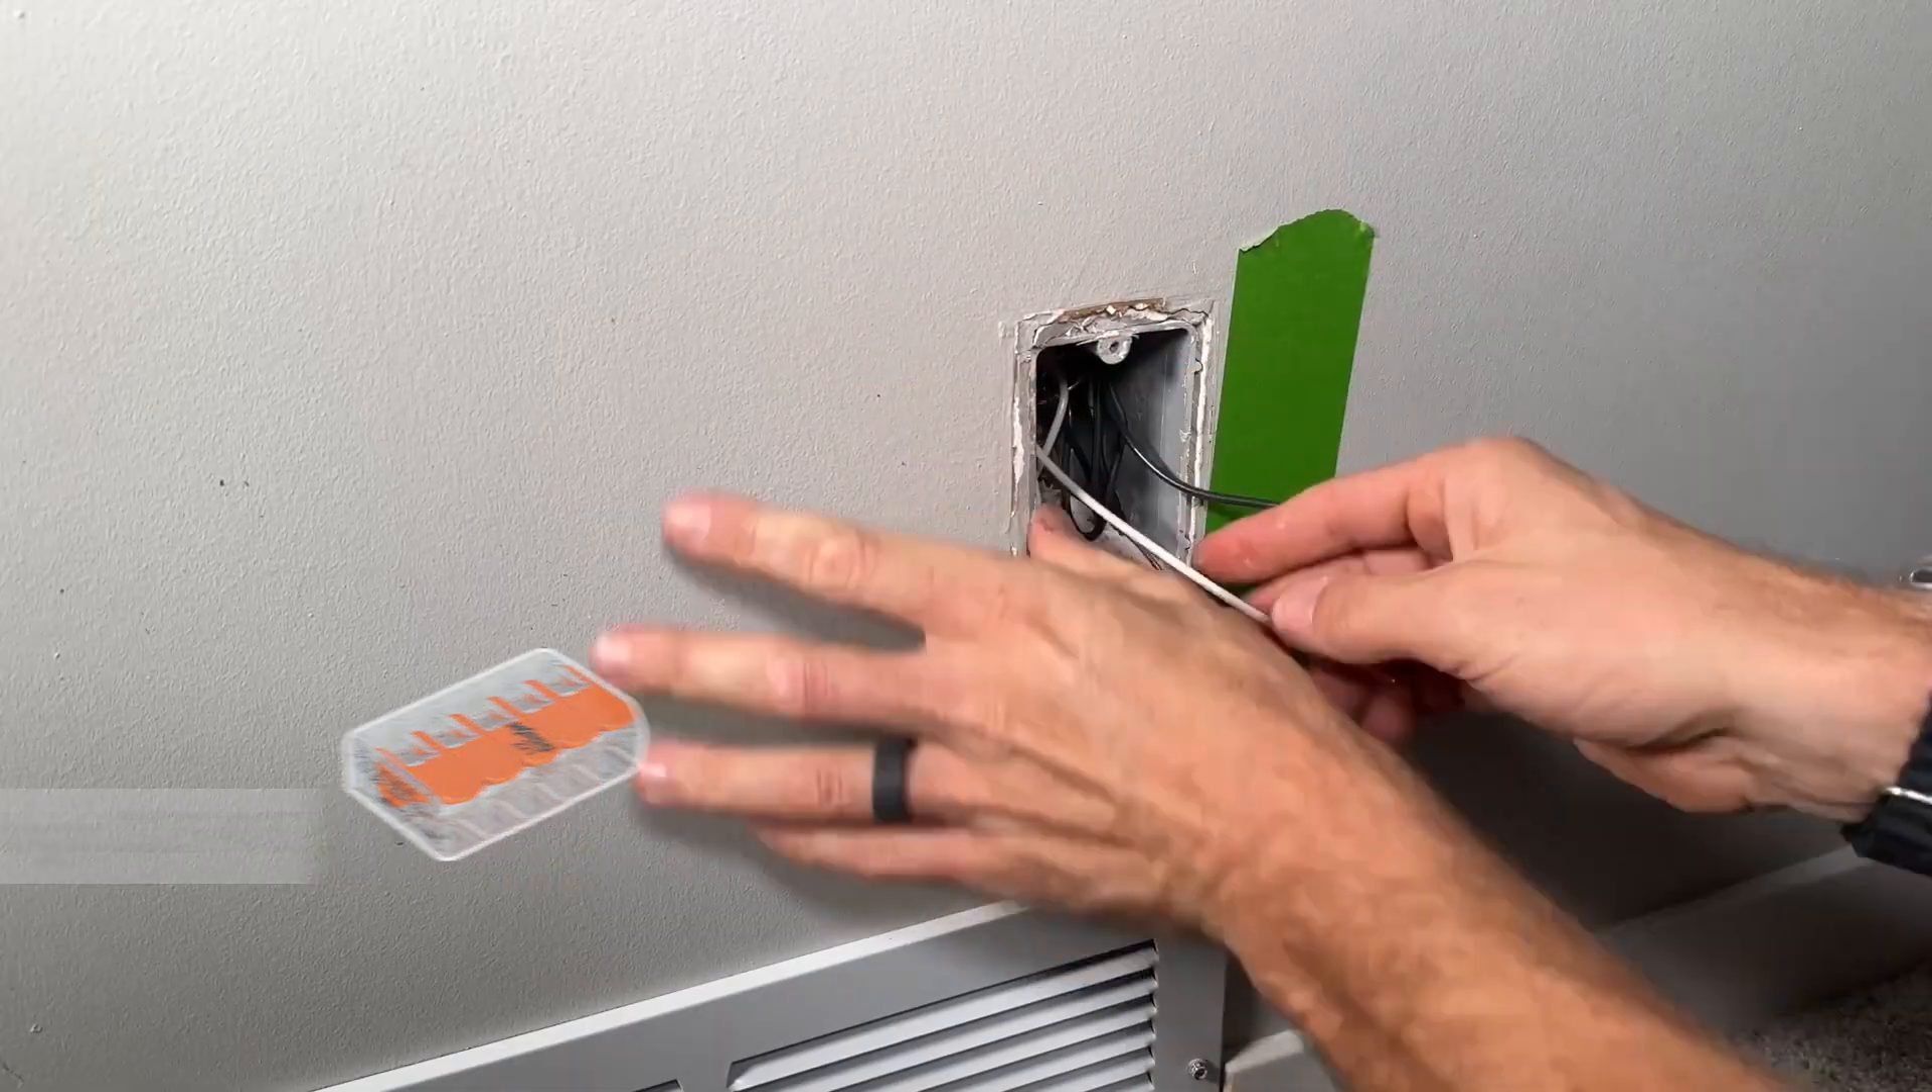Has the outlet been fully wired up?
No.